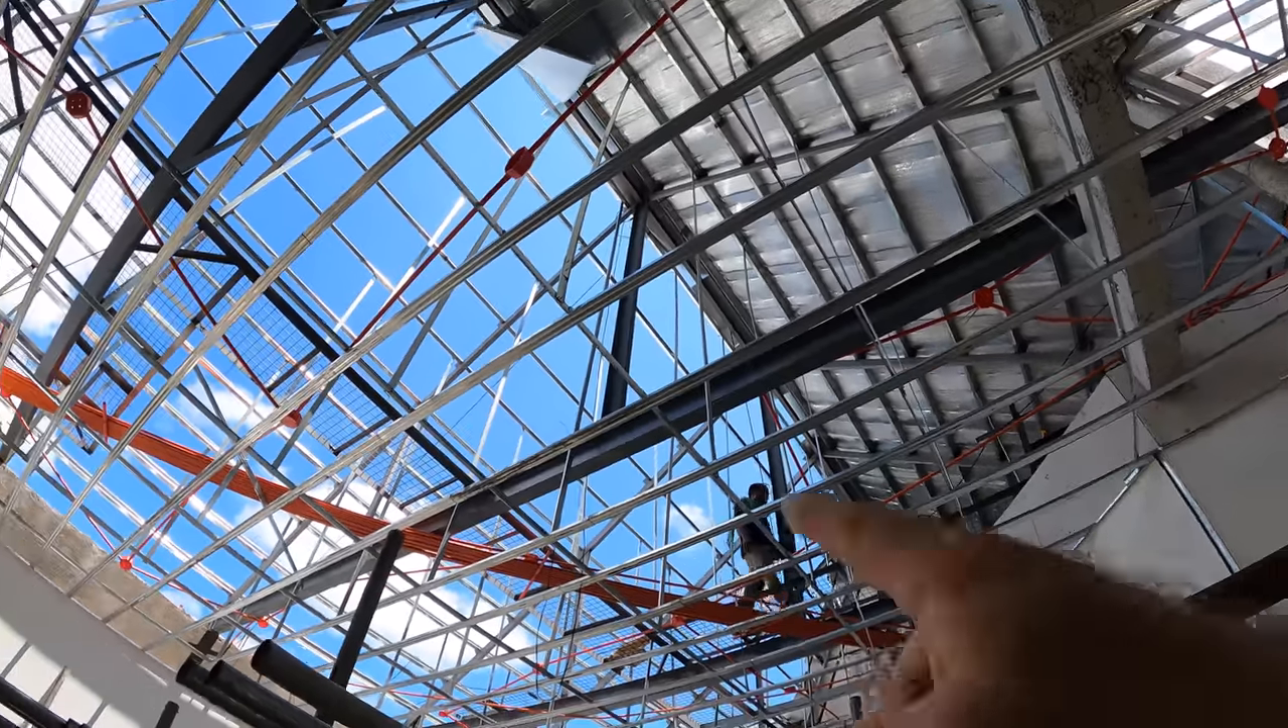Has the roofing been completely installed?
No.